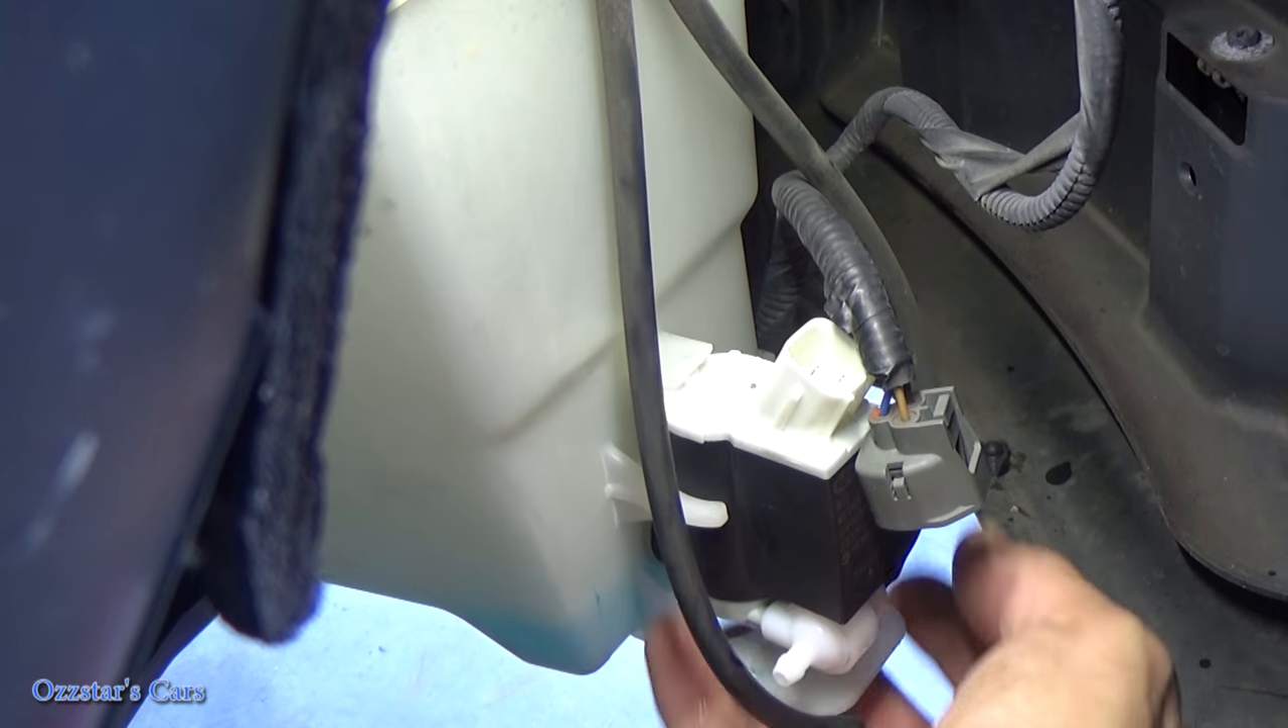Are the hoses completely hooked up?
No.